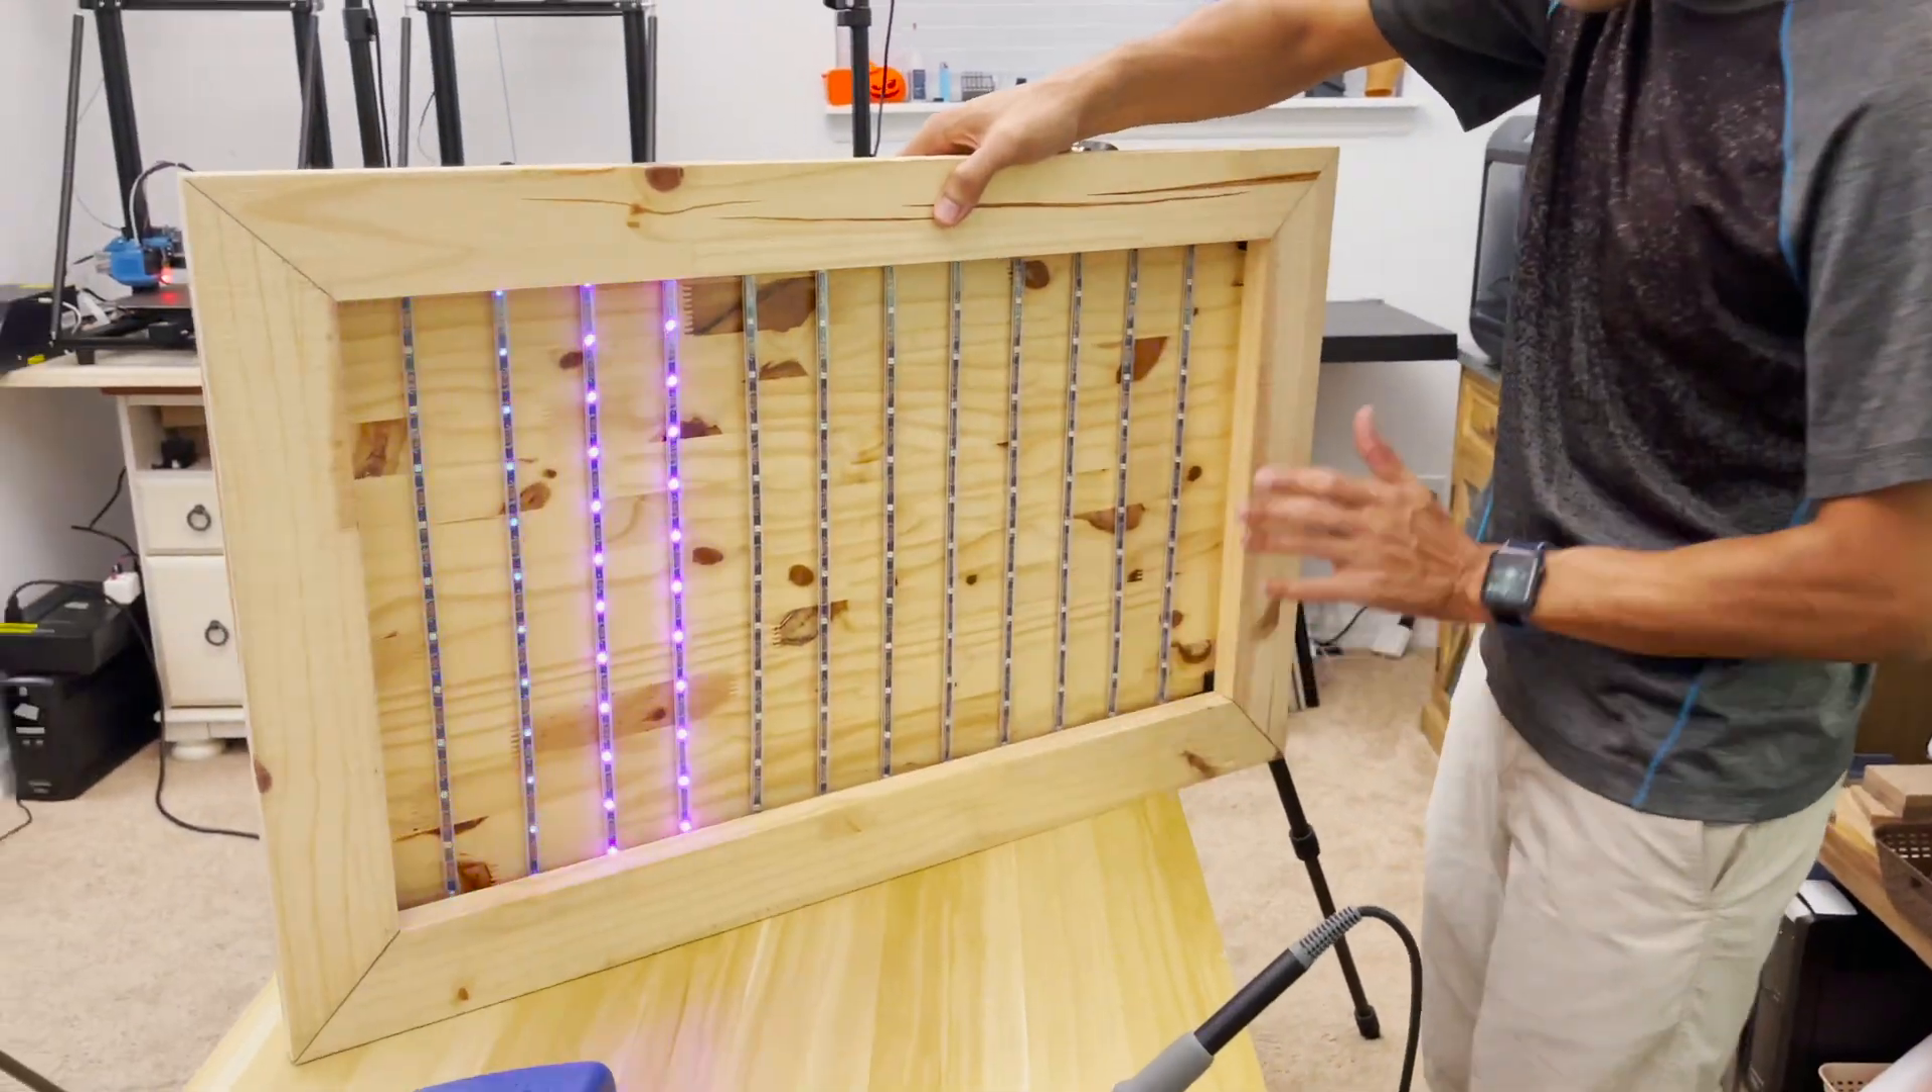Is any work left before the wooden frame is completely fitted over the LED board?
No.